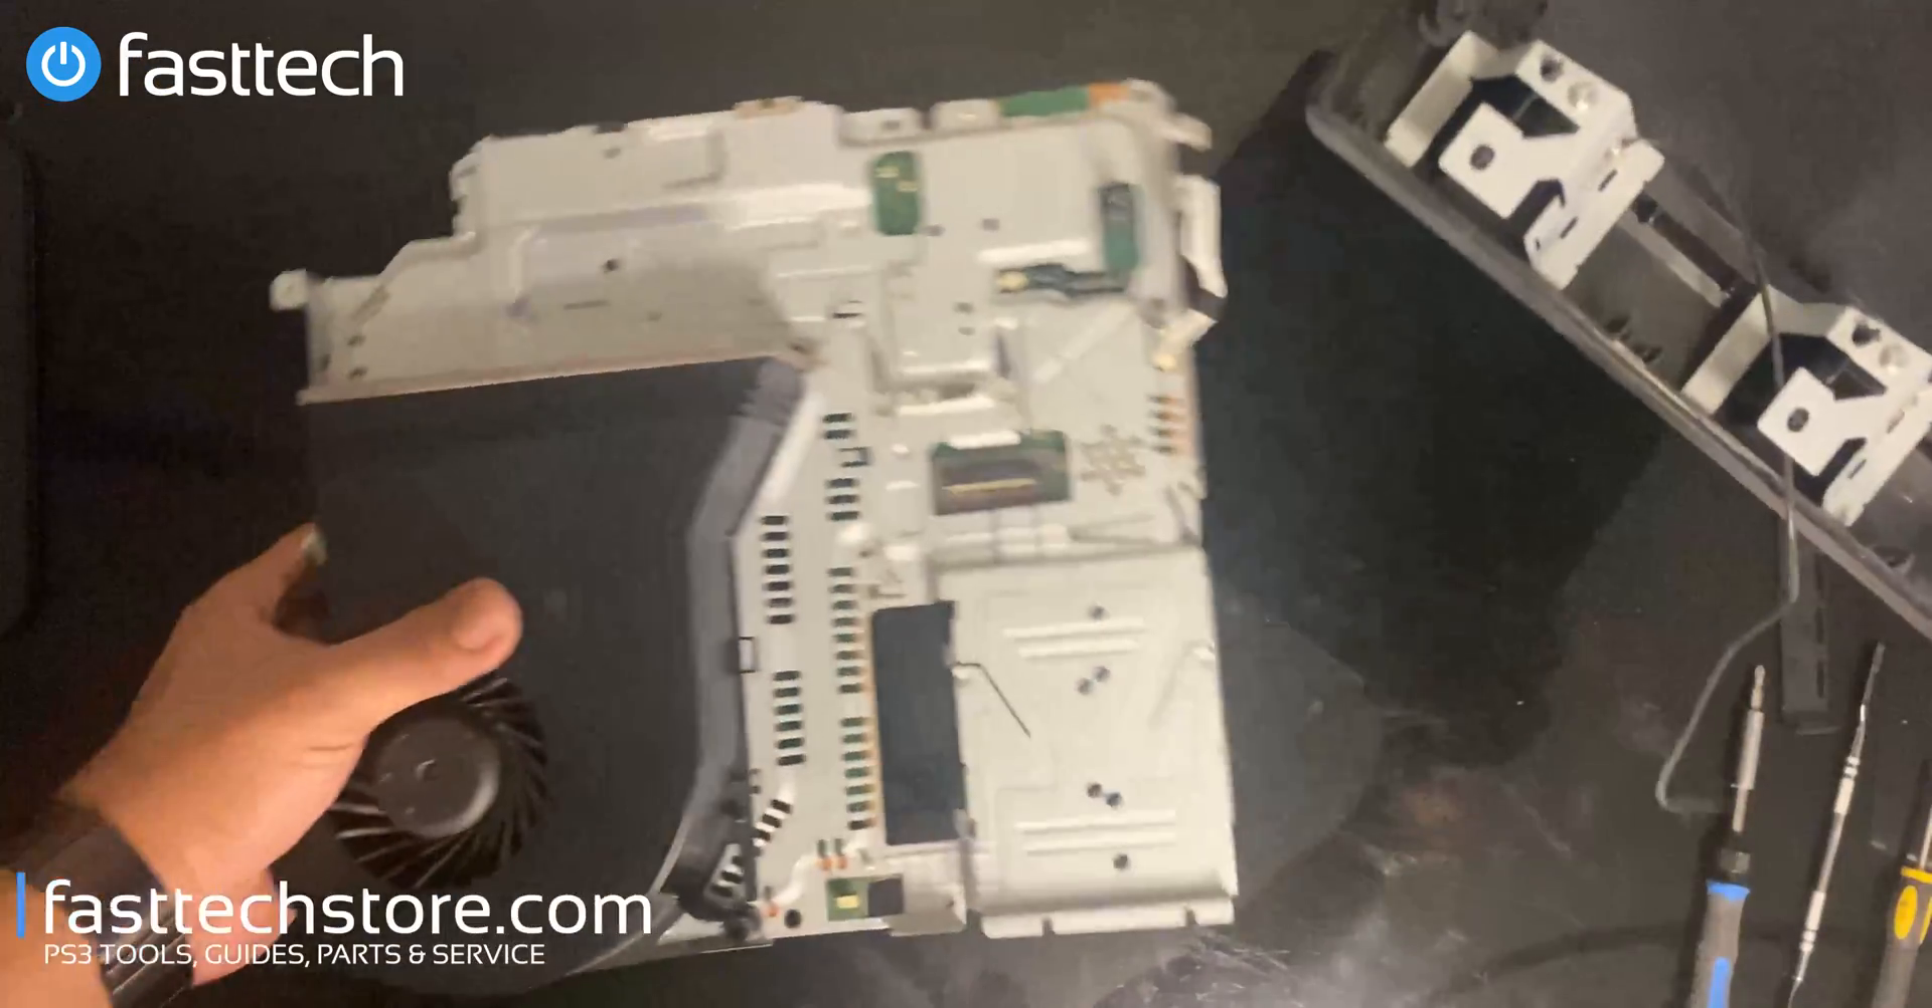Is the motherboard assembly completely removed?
Yes.